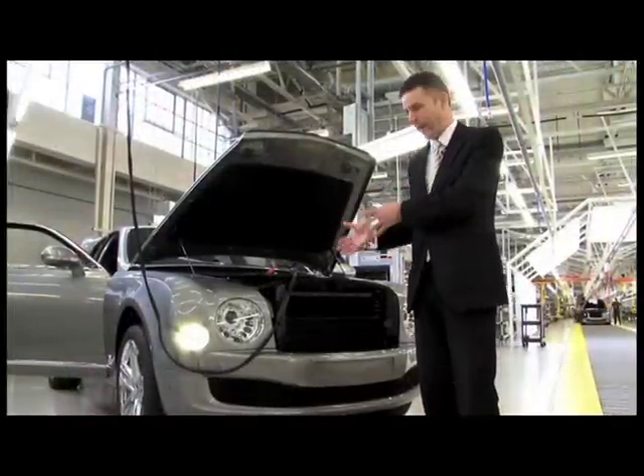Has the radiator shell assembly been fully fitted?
No.